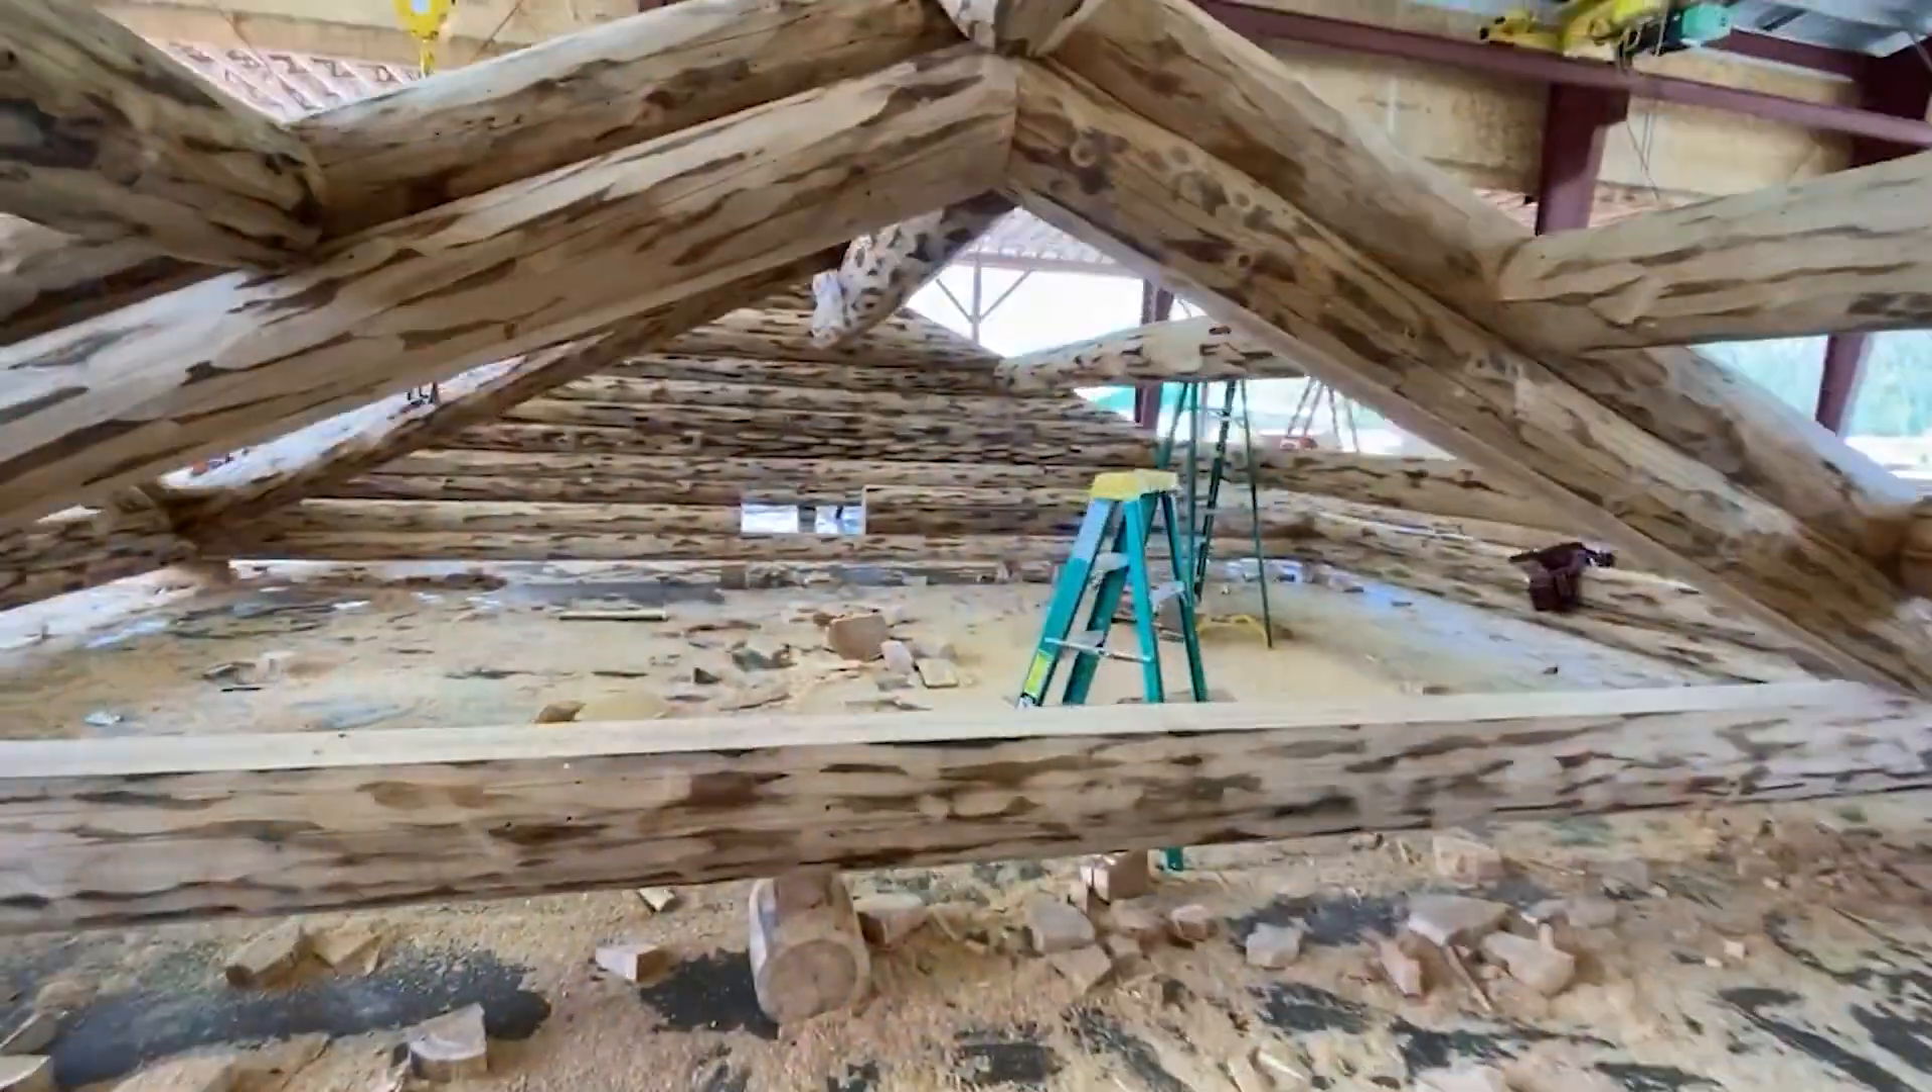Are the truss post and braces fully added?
No.